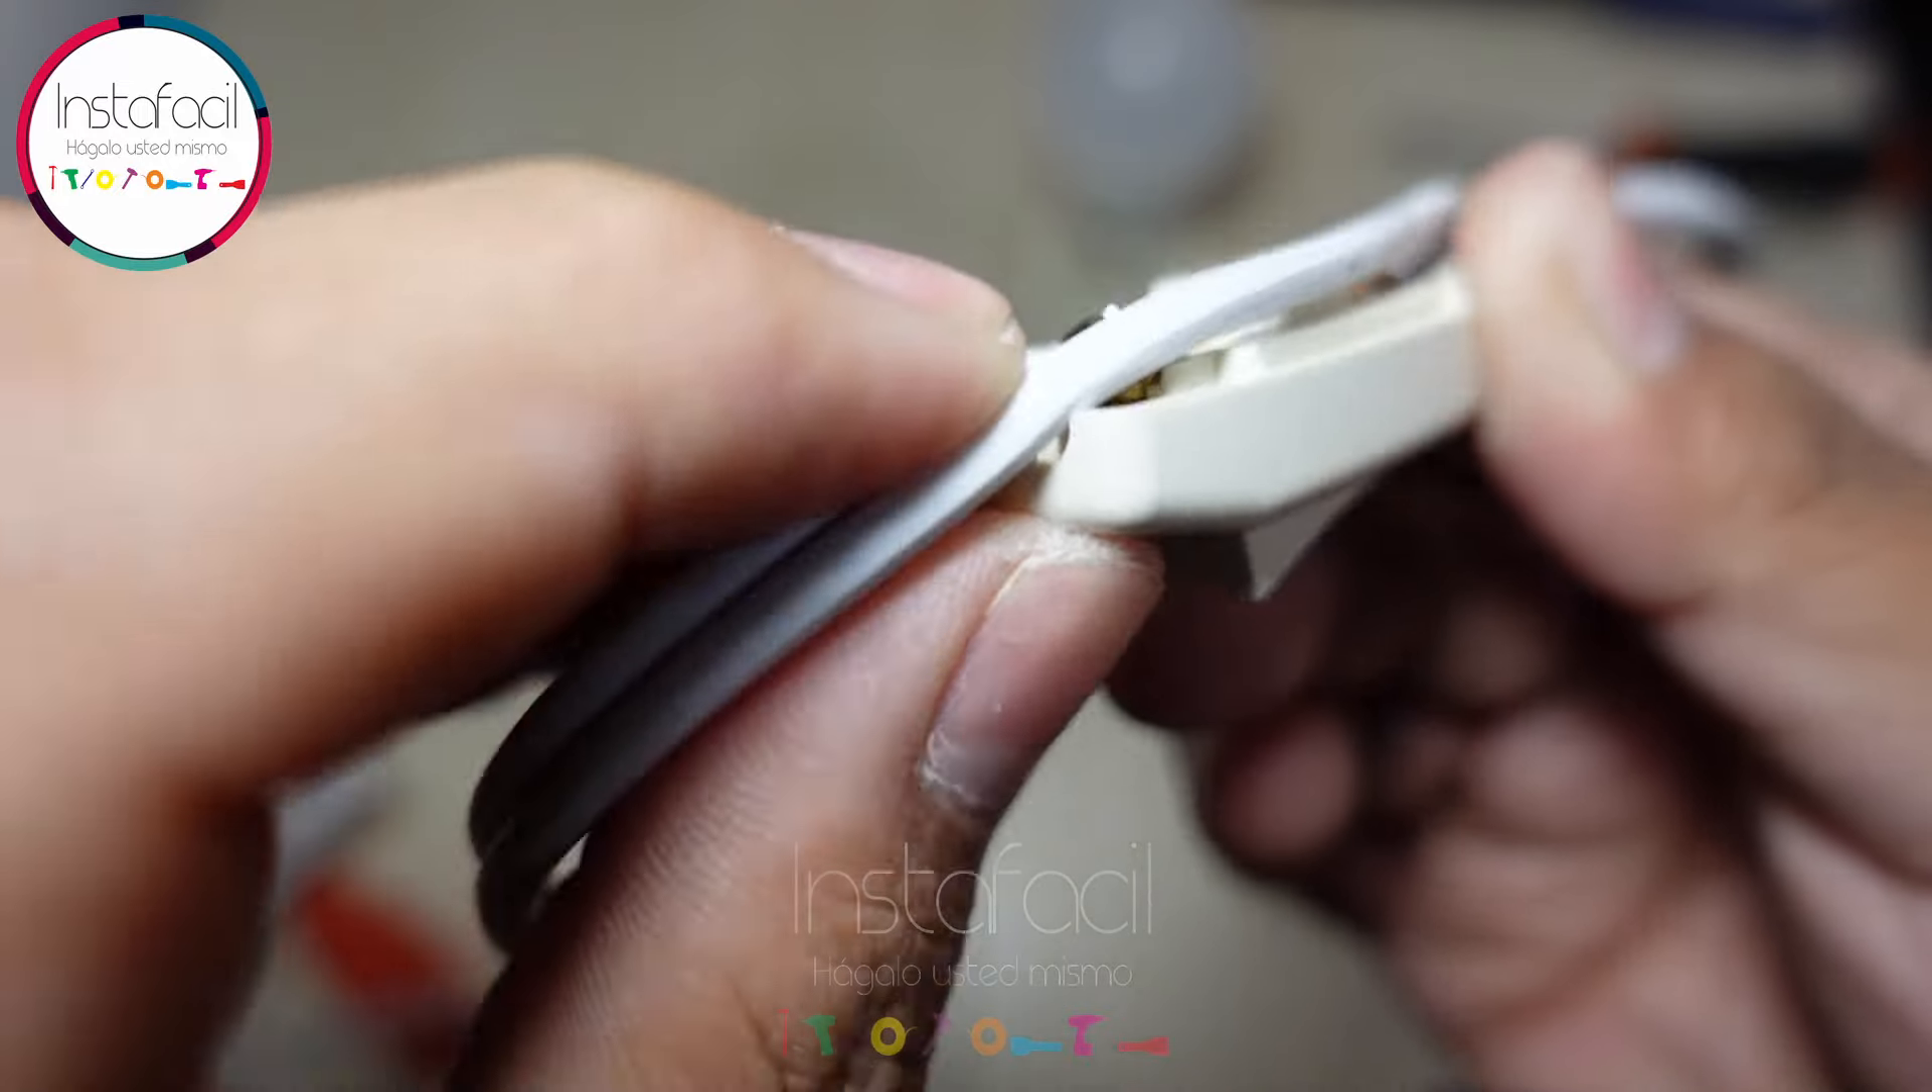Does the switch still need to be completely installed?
Yes.